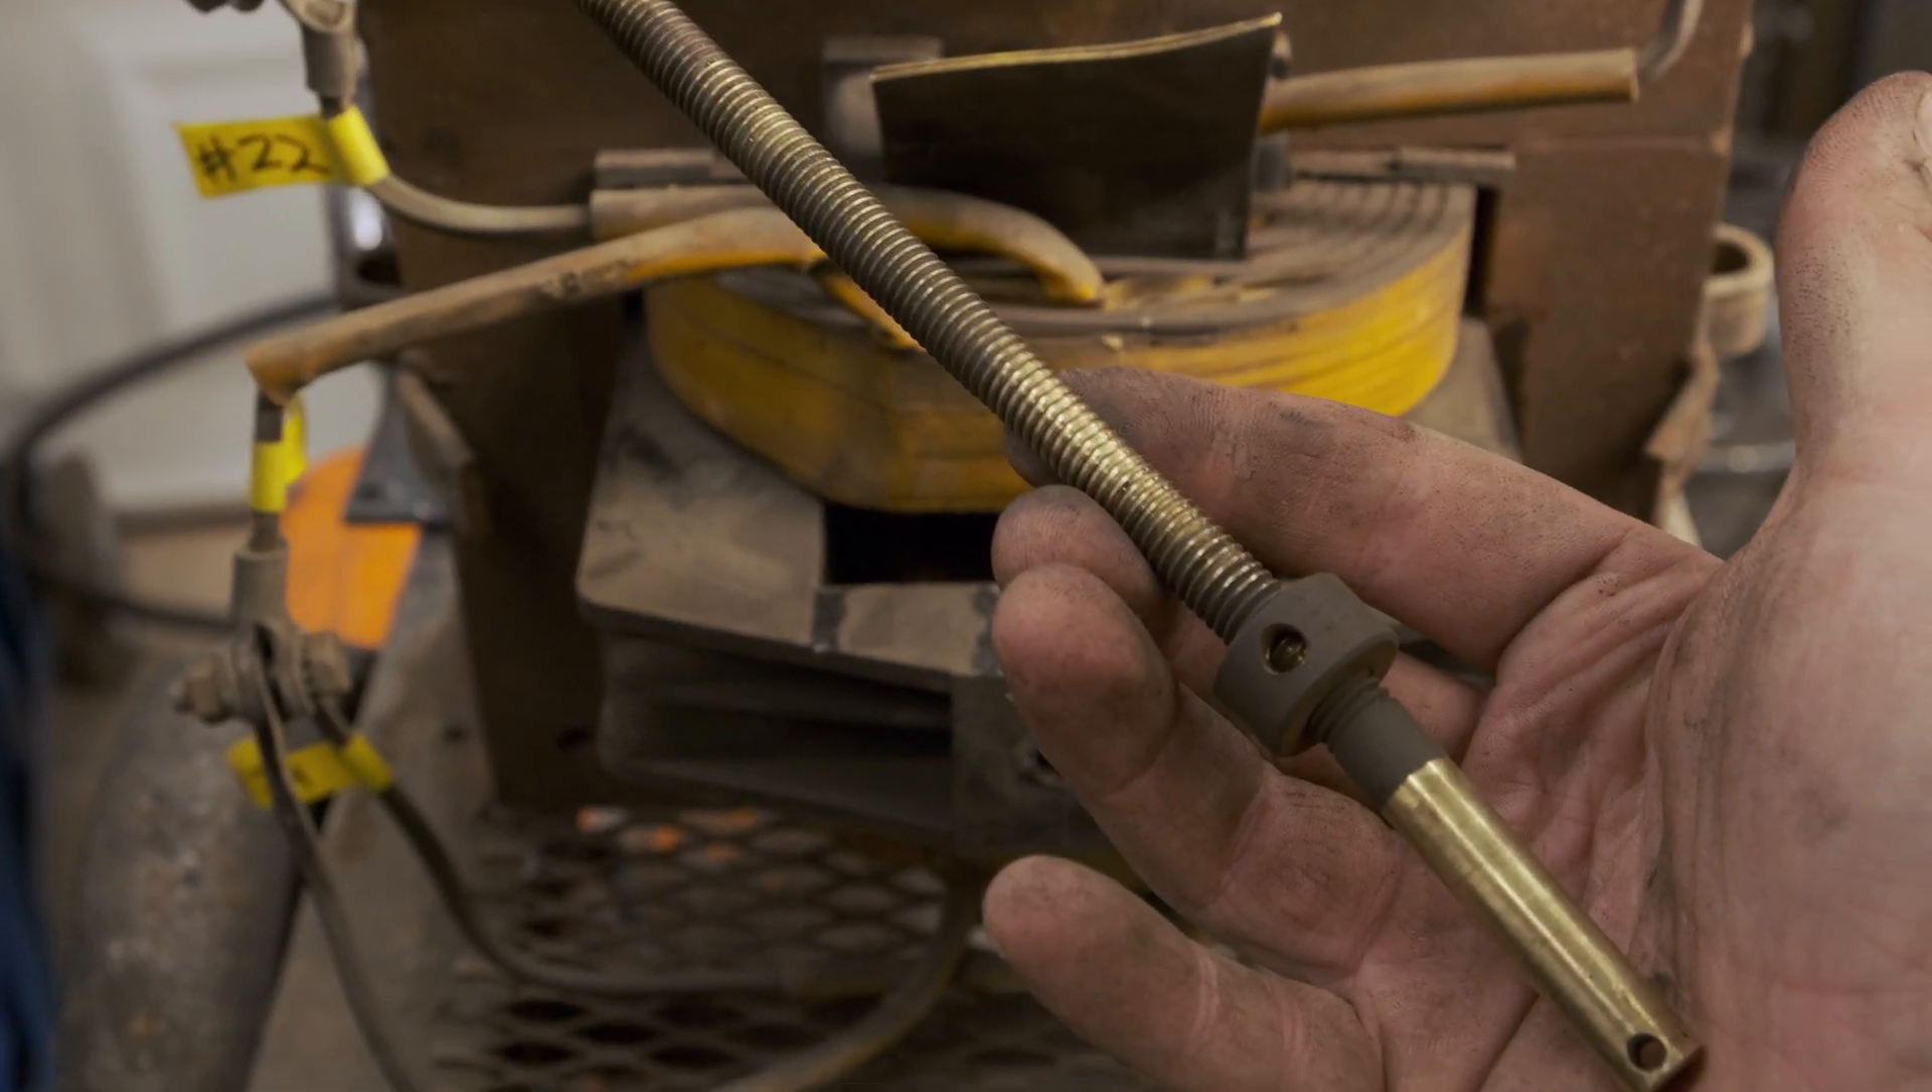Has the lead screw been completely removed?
Yes.